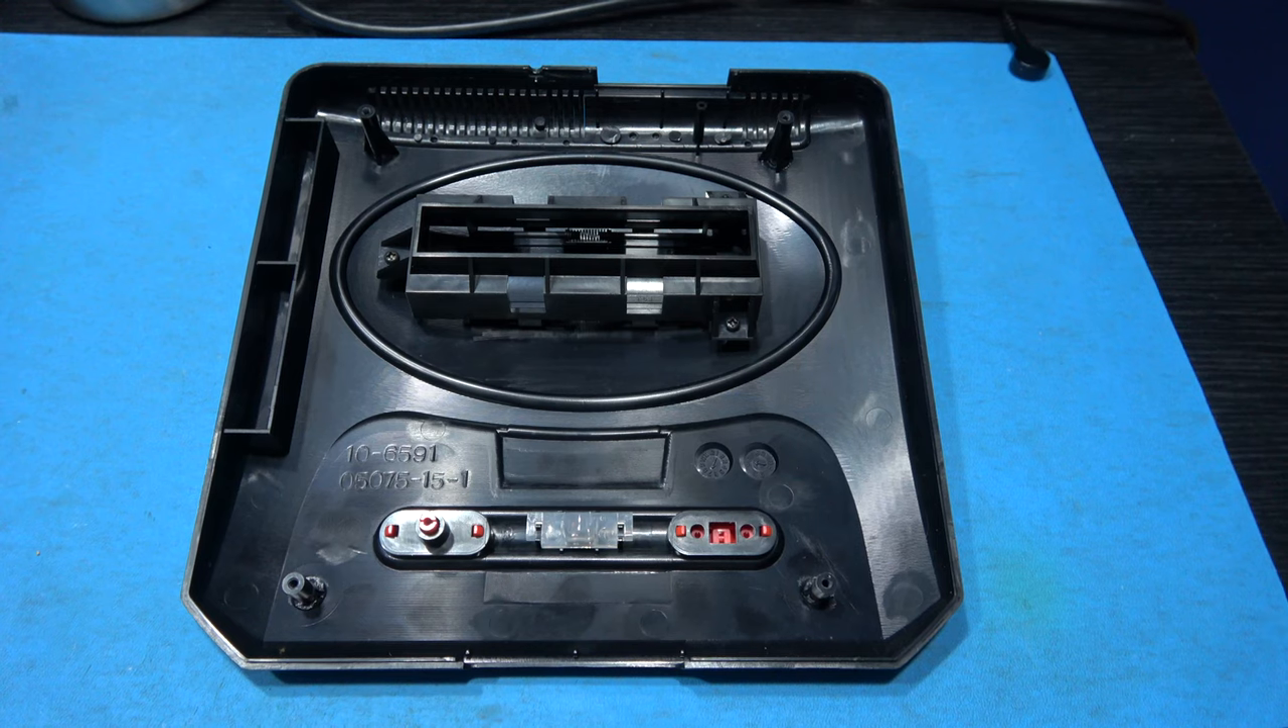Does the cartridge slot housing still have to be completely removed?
Yes.